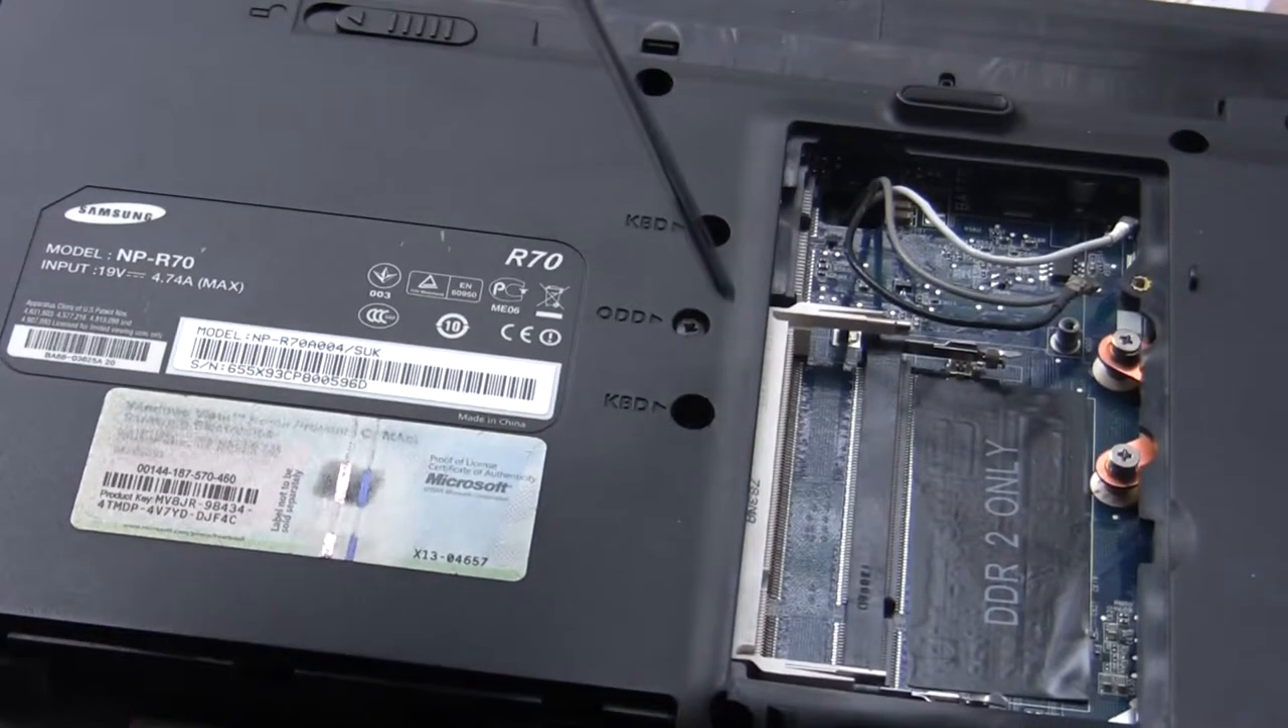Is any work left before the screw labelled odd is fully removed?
Yes.